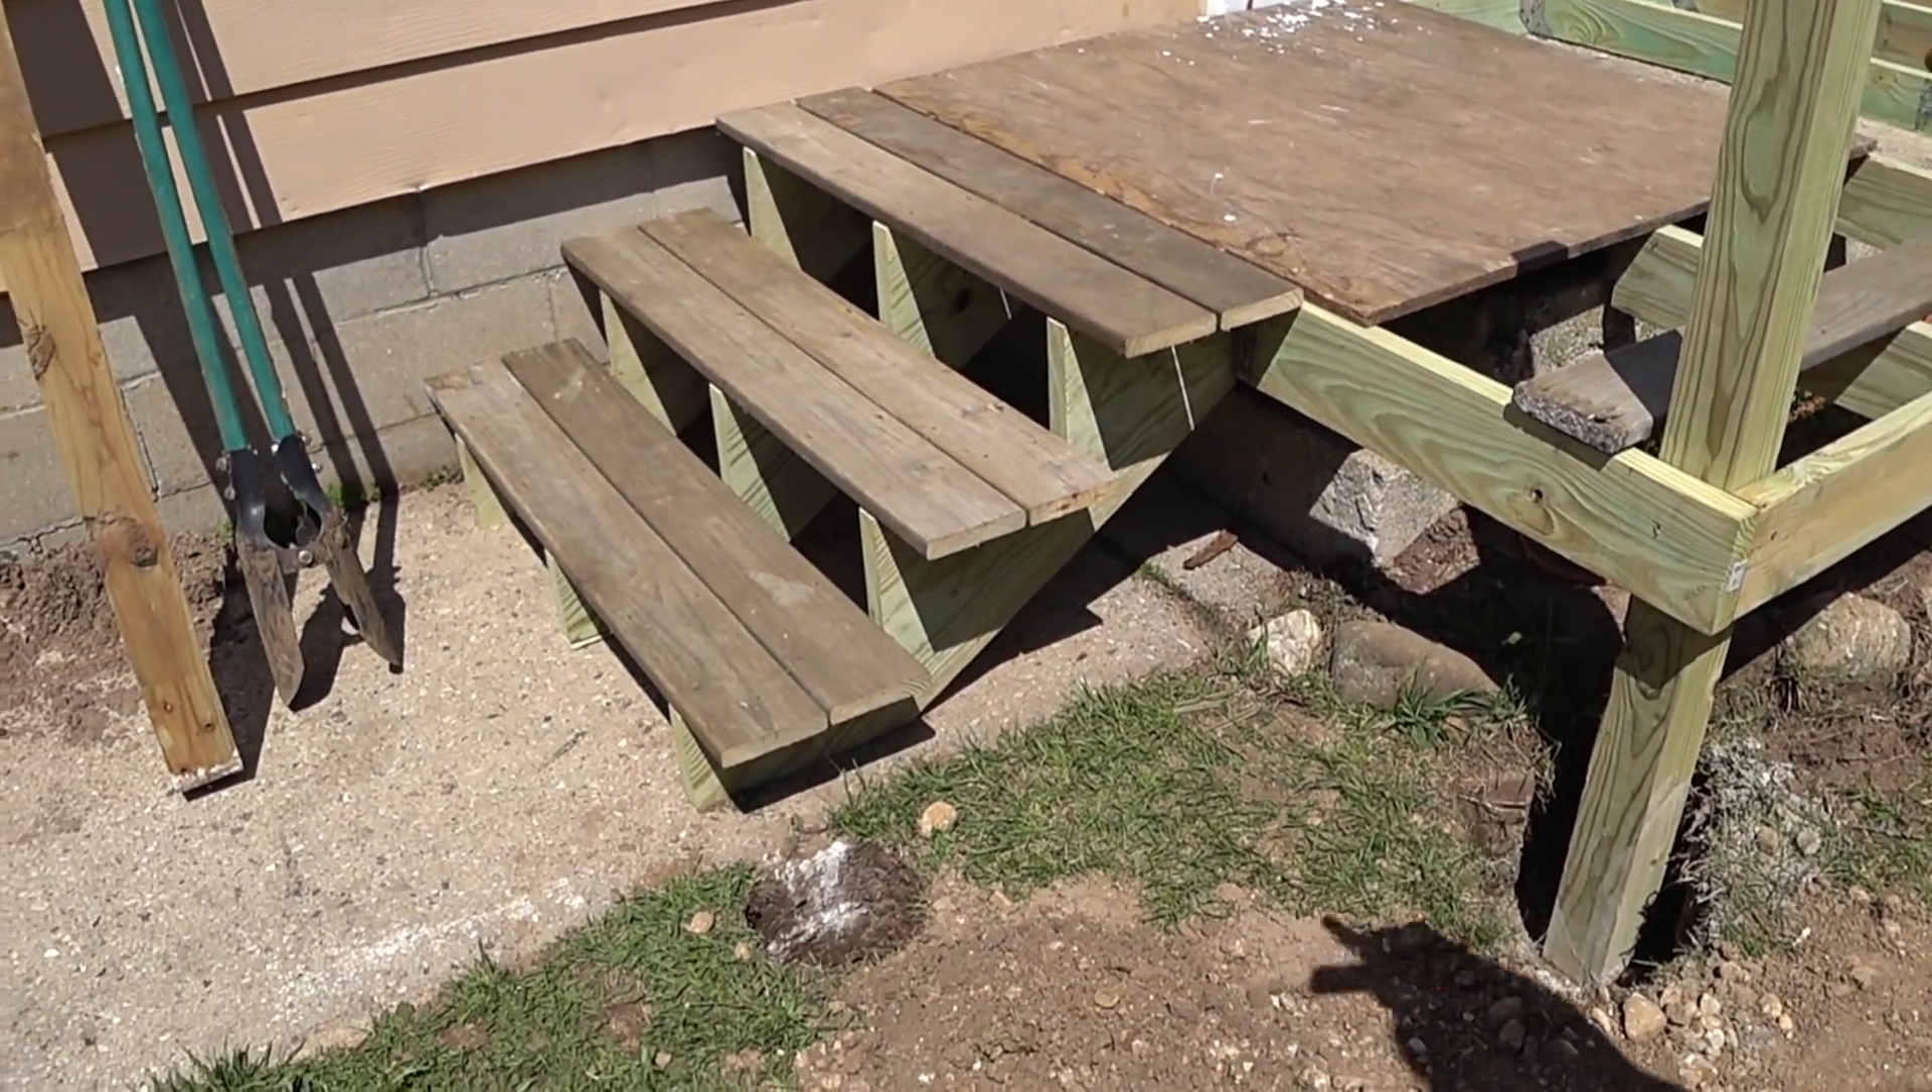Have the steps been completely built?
Yes.